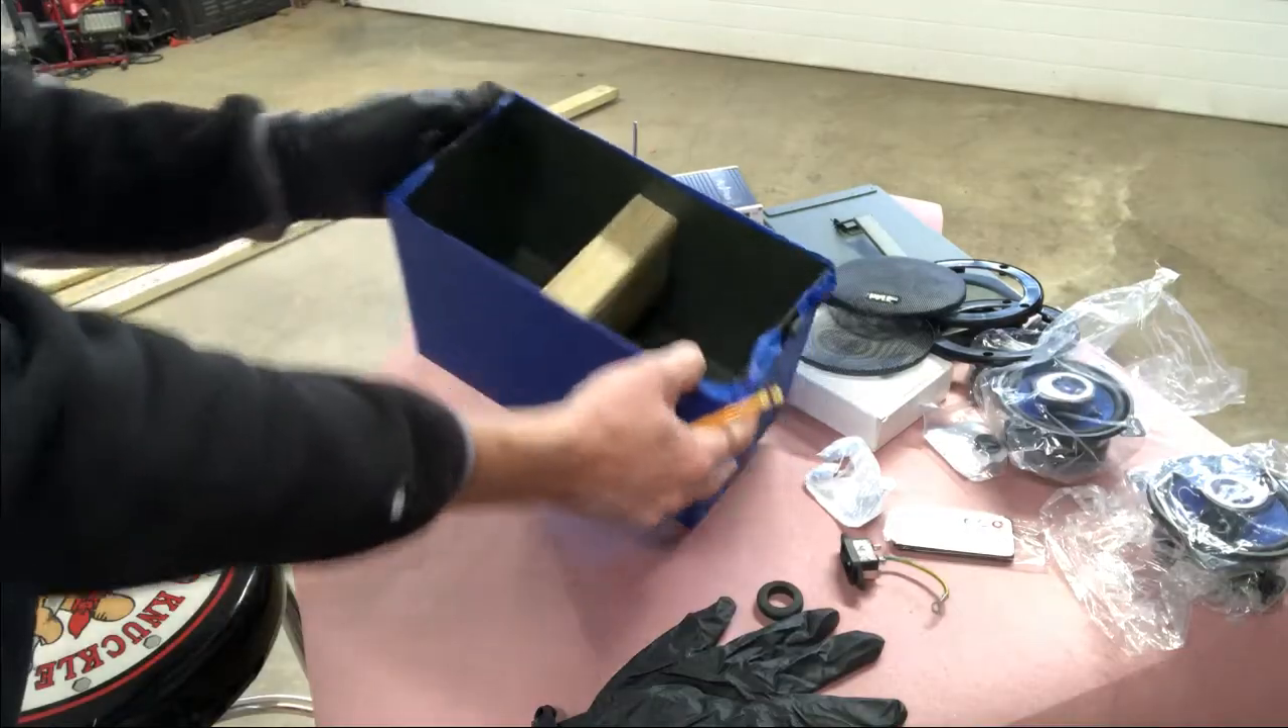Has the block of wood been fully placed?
Yes.